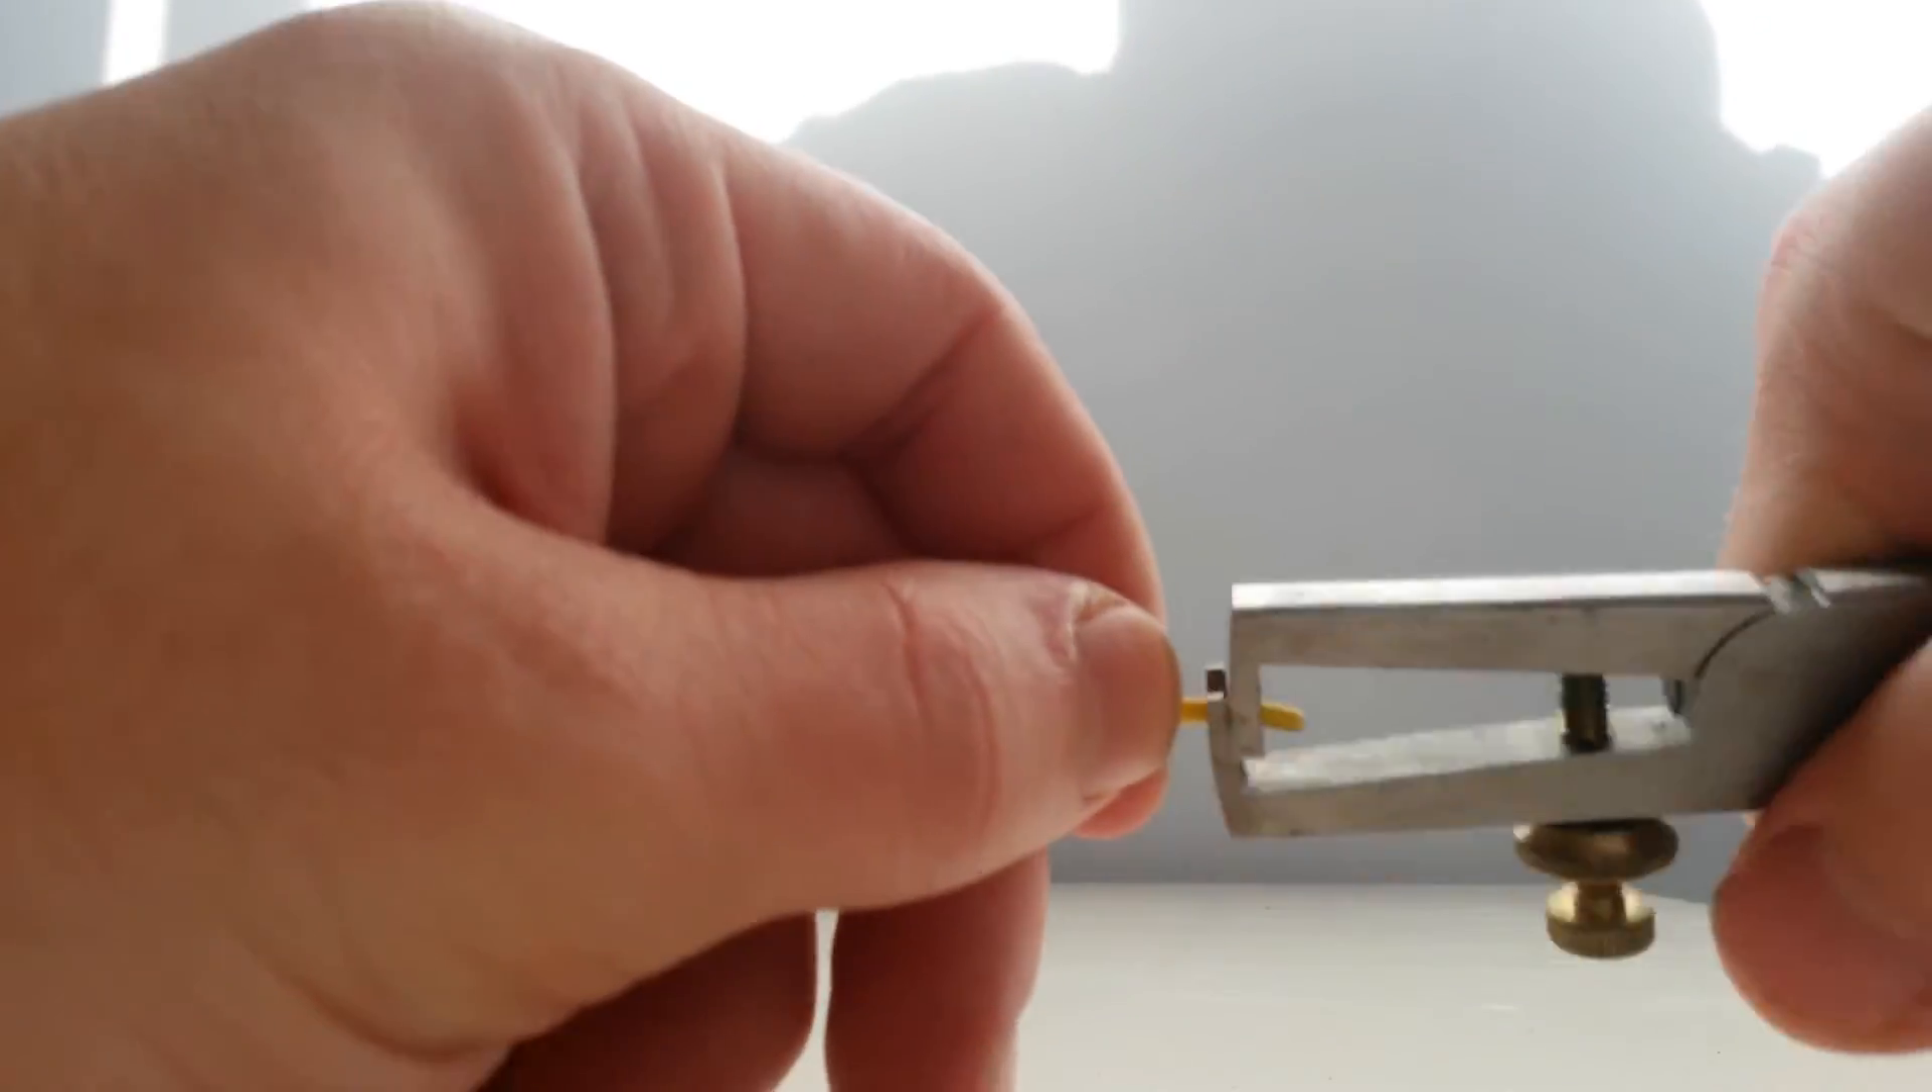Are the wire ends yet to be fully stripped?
Yes.